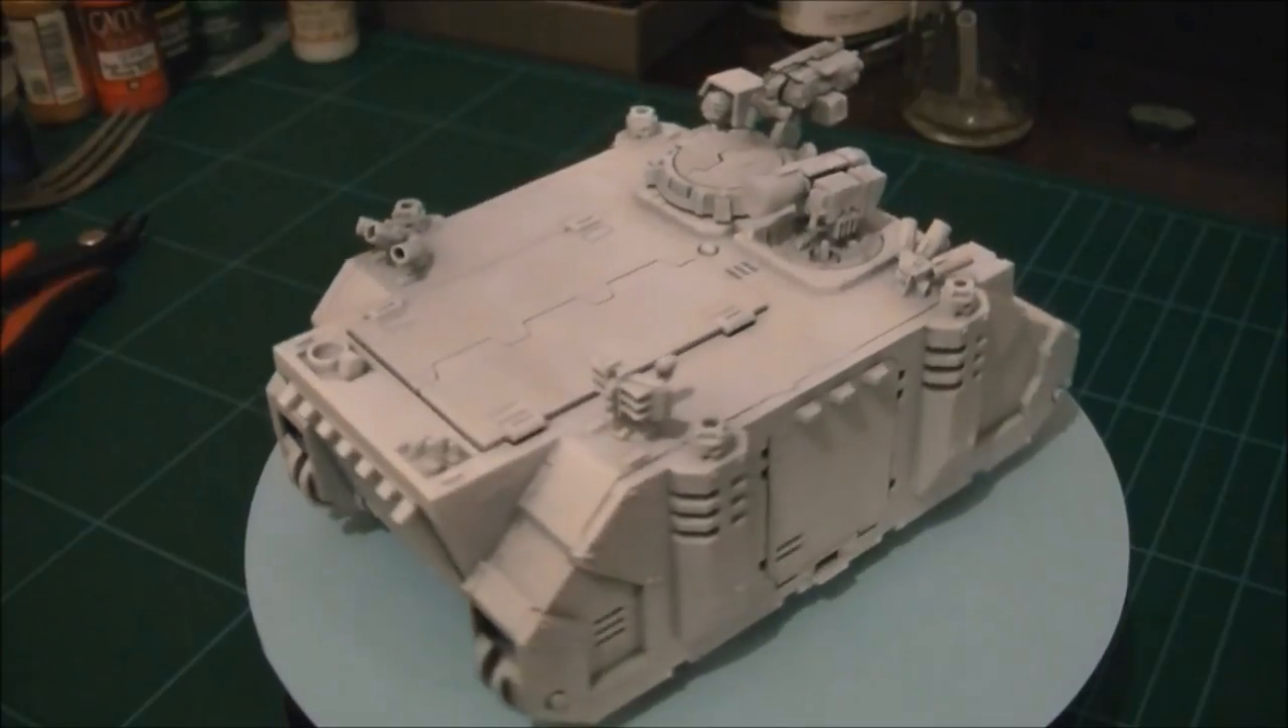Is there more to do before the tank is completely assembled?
No.